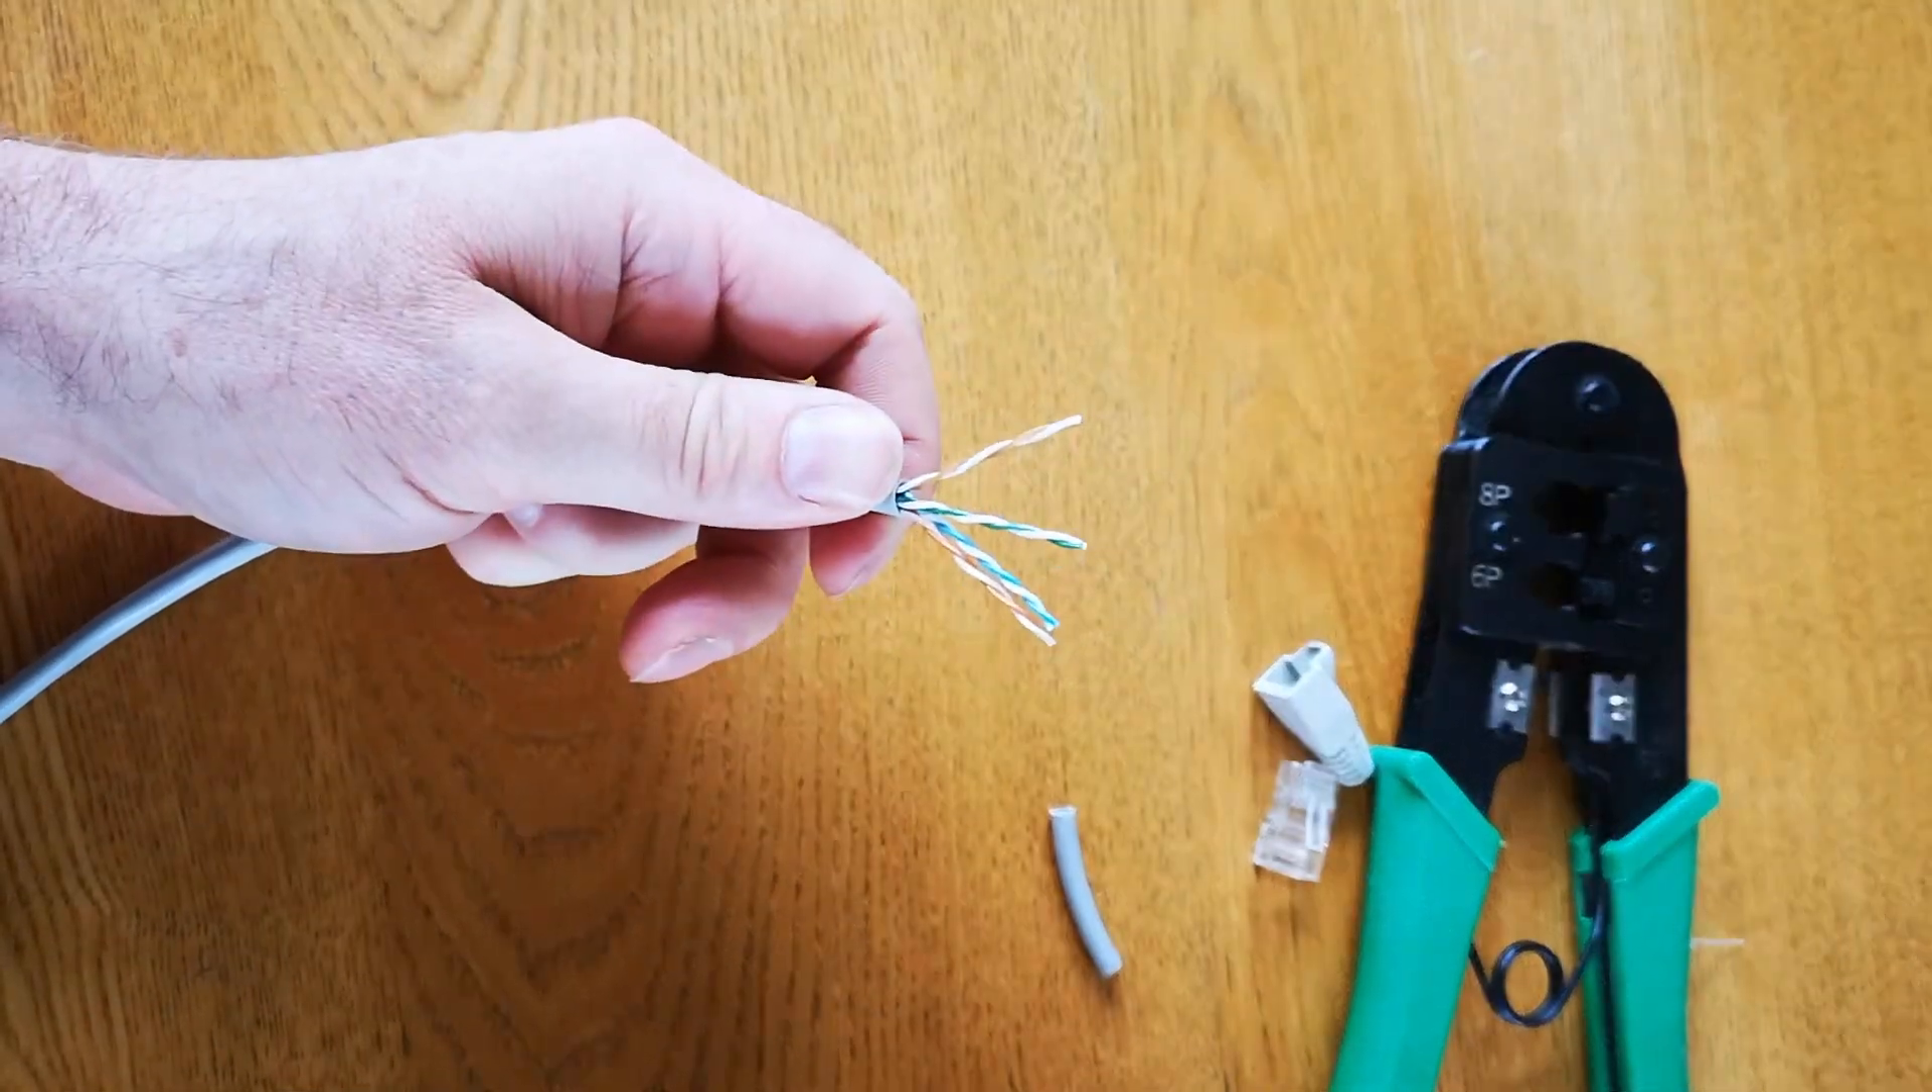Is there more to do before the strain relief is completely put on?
Yes.